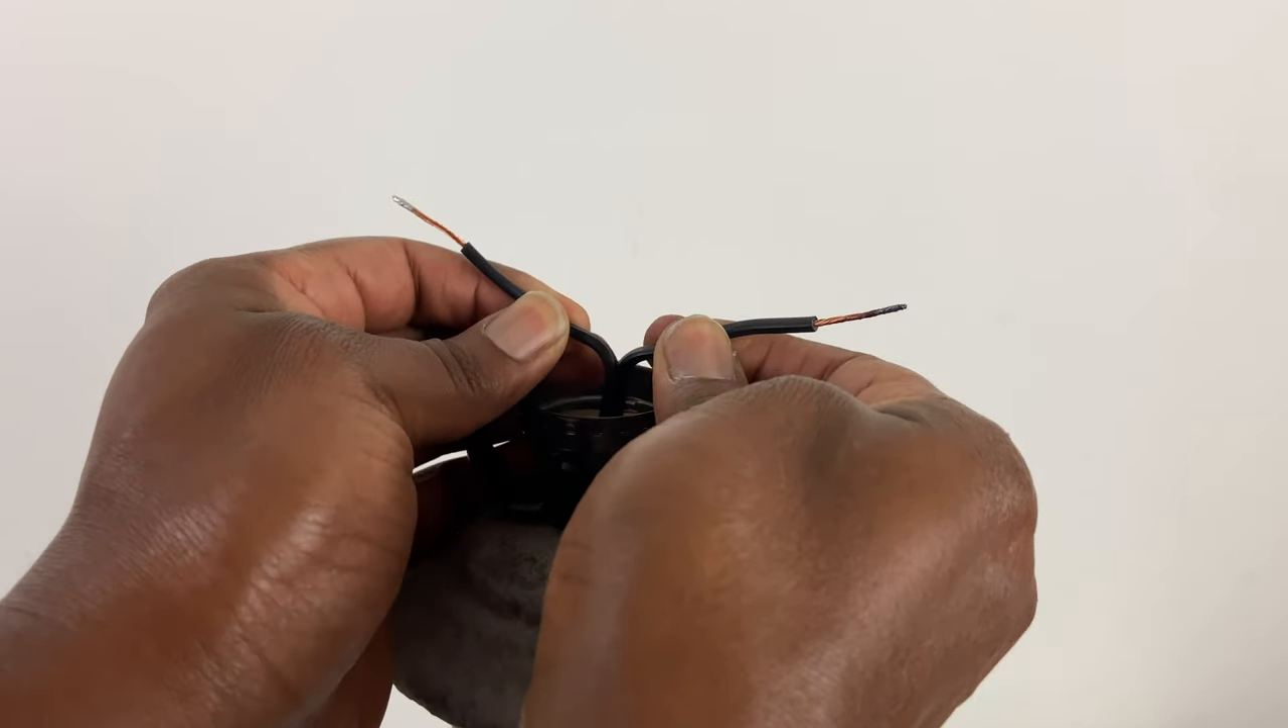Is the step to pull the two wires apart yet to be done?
No.